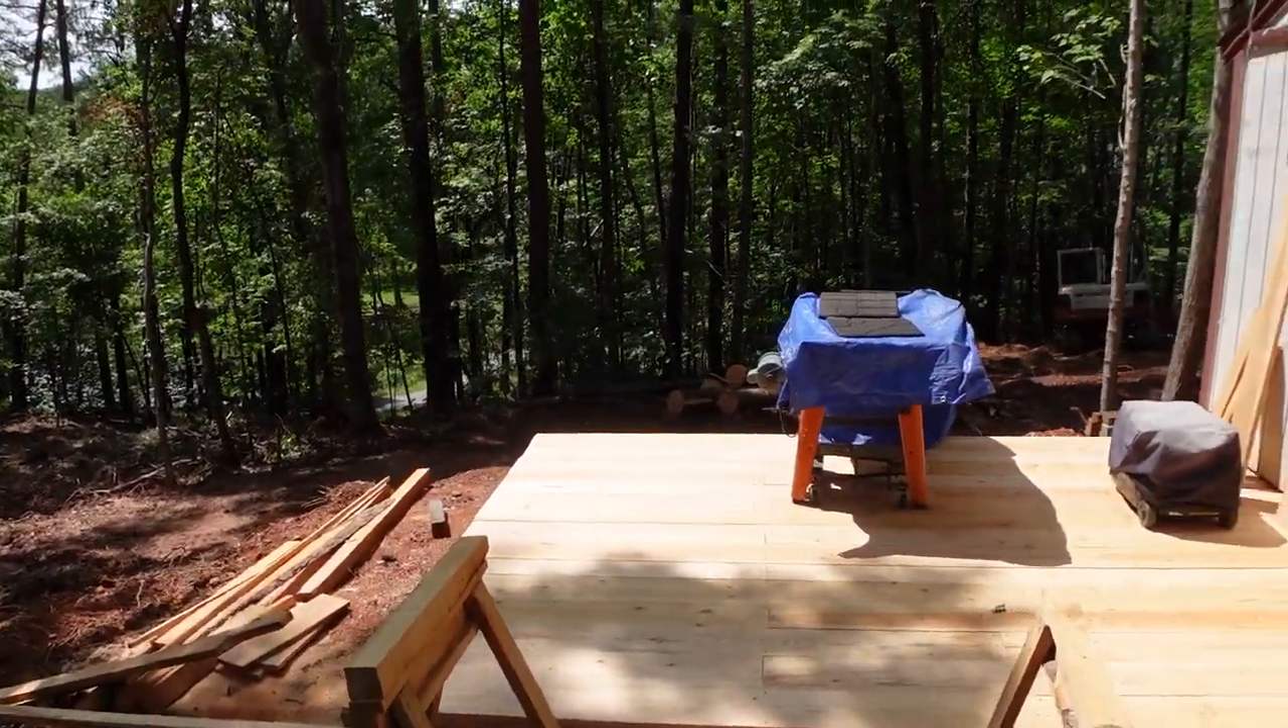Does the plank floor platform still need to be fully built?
No.